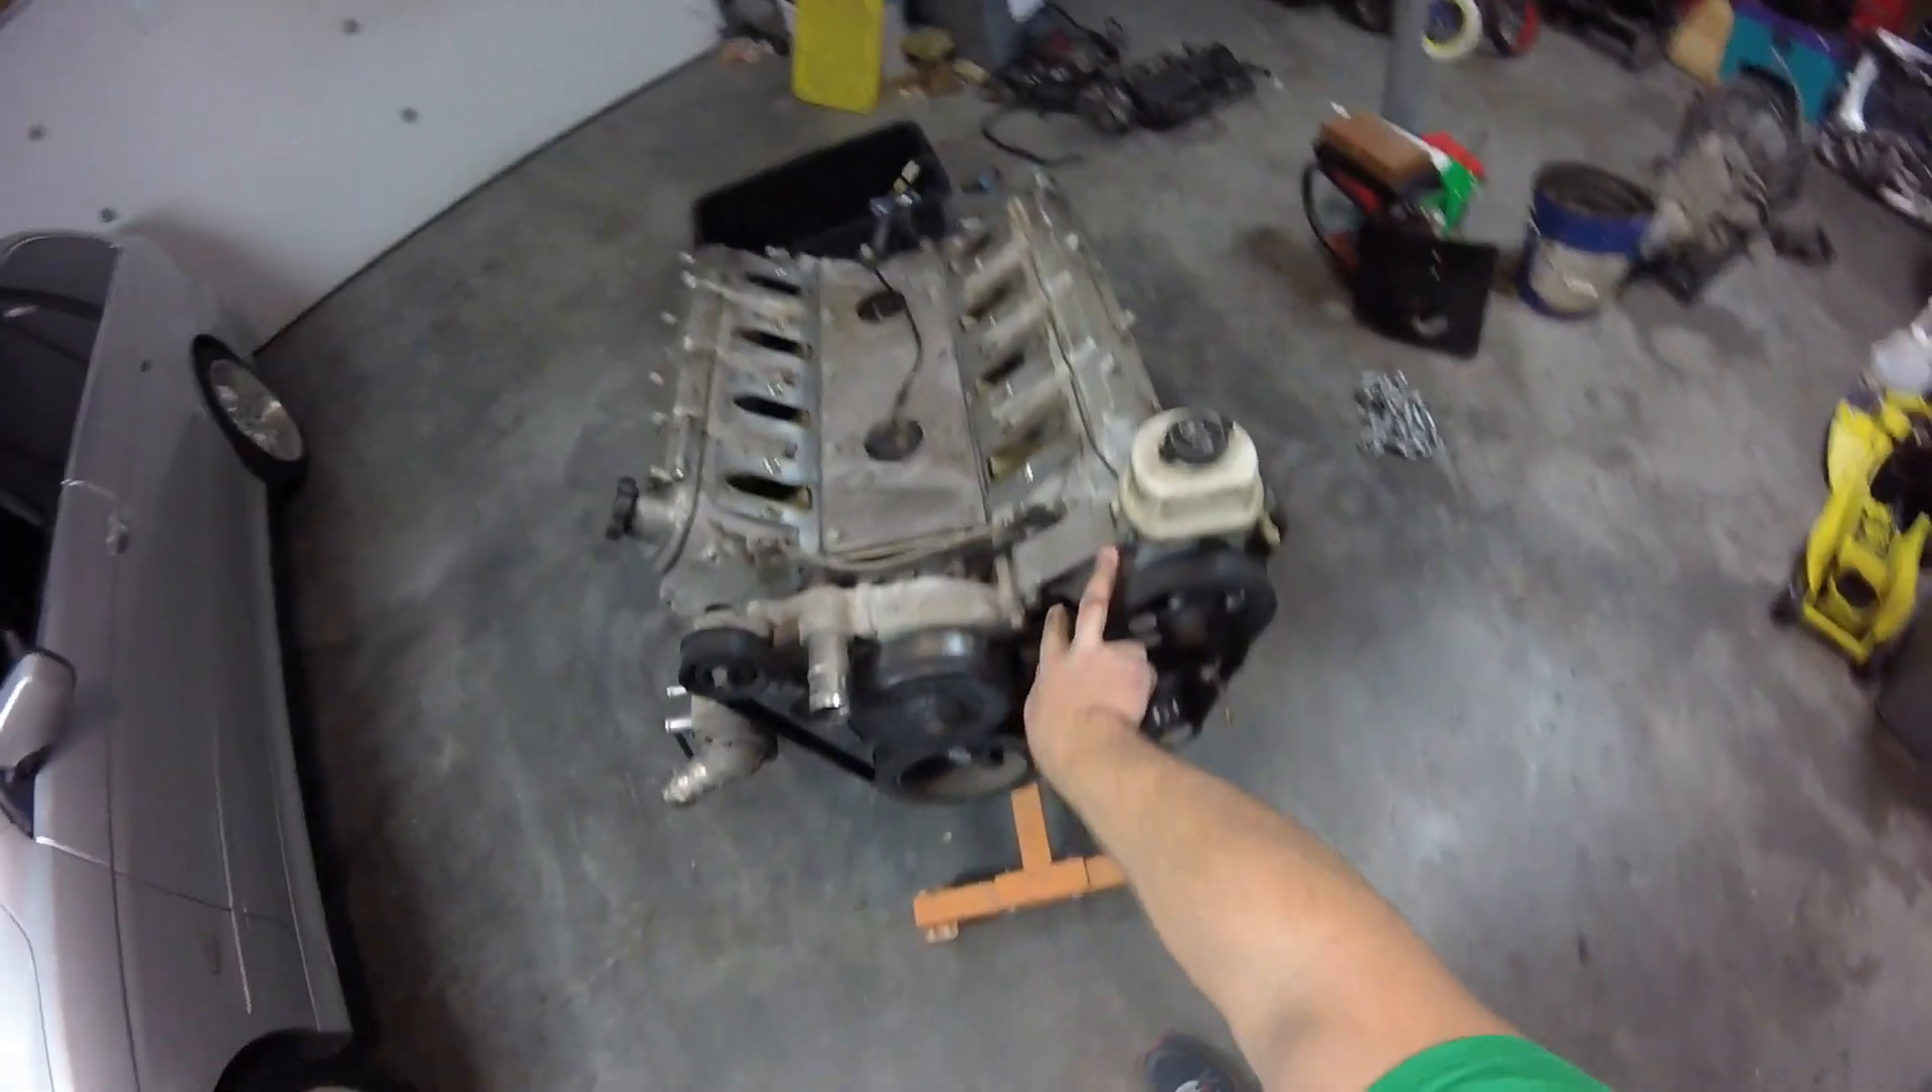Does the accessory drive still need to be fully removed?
Yes.